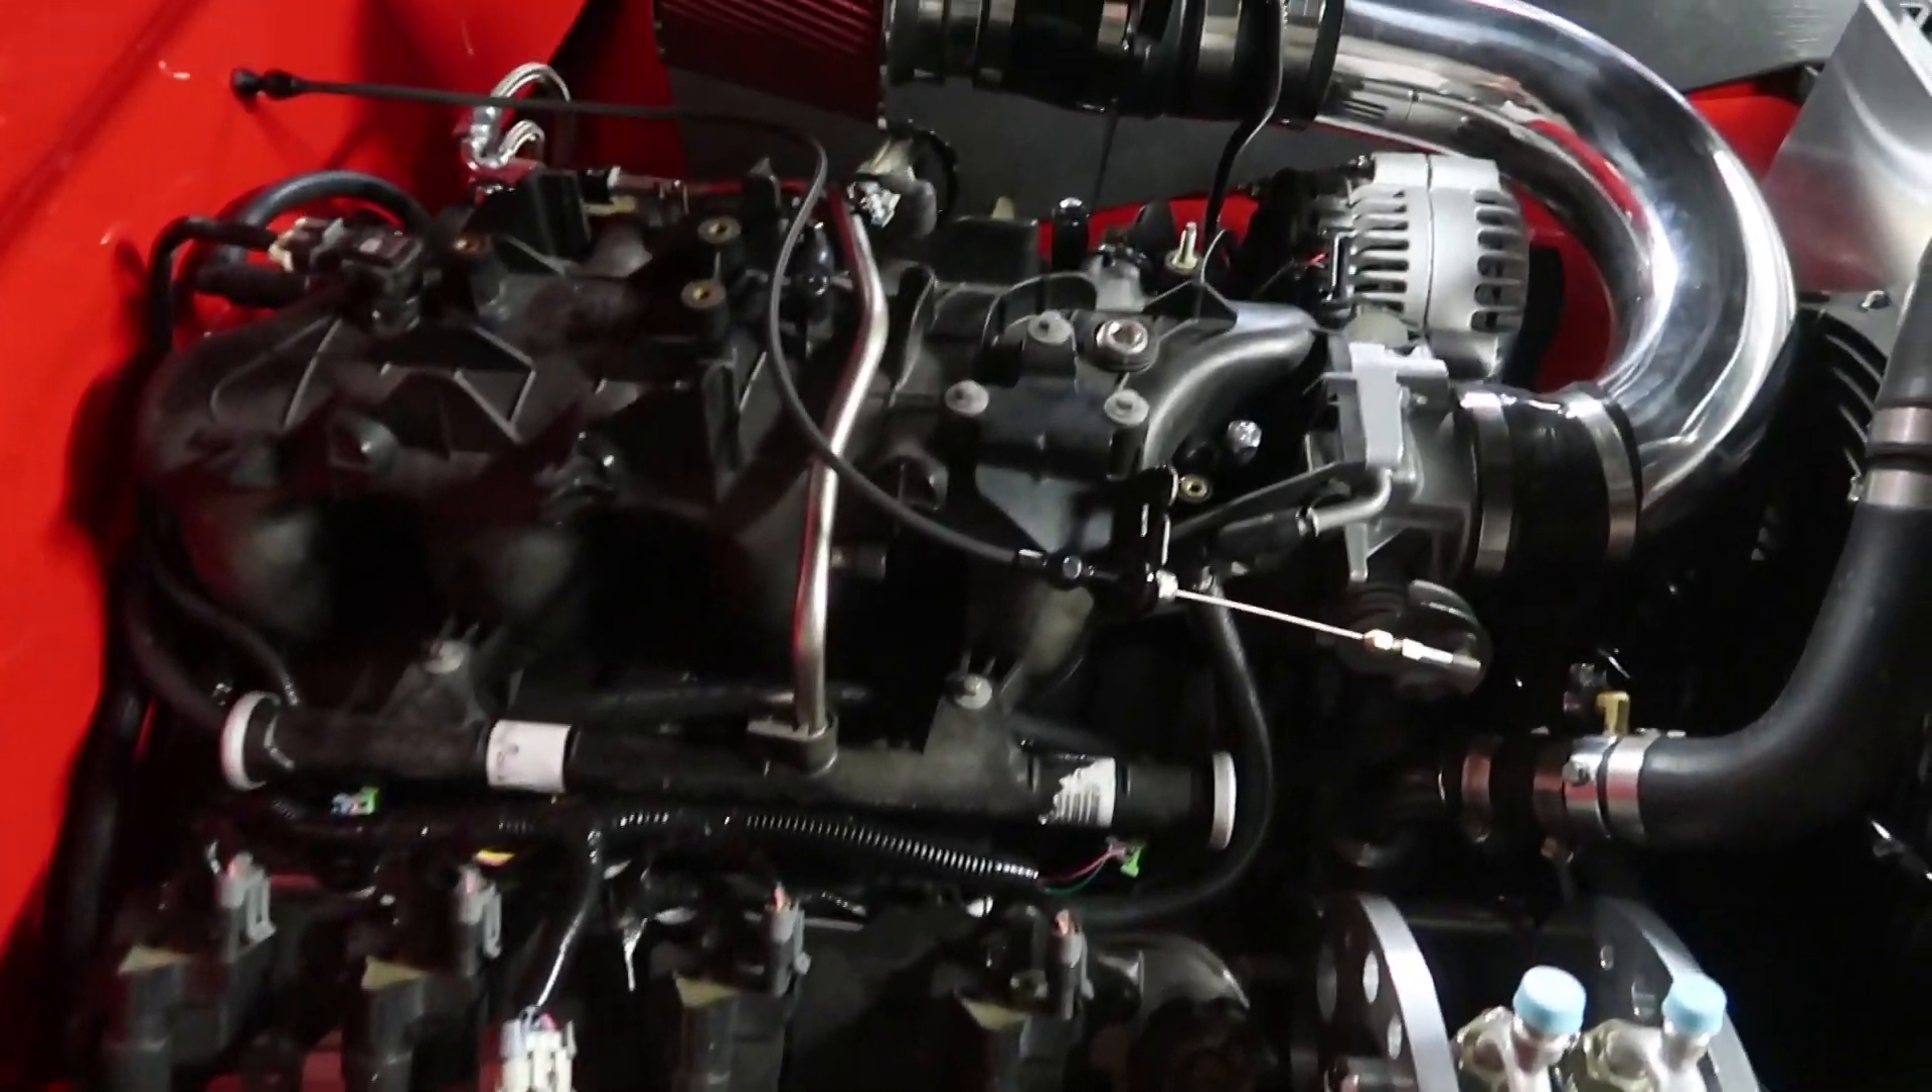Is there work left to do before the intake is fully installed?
No.